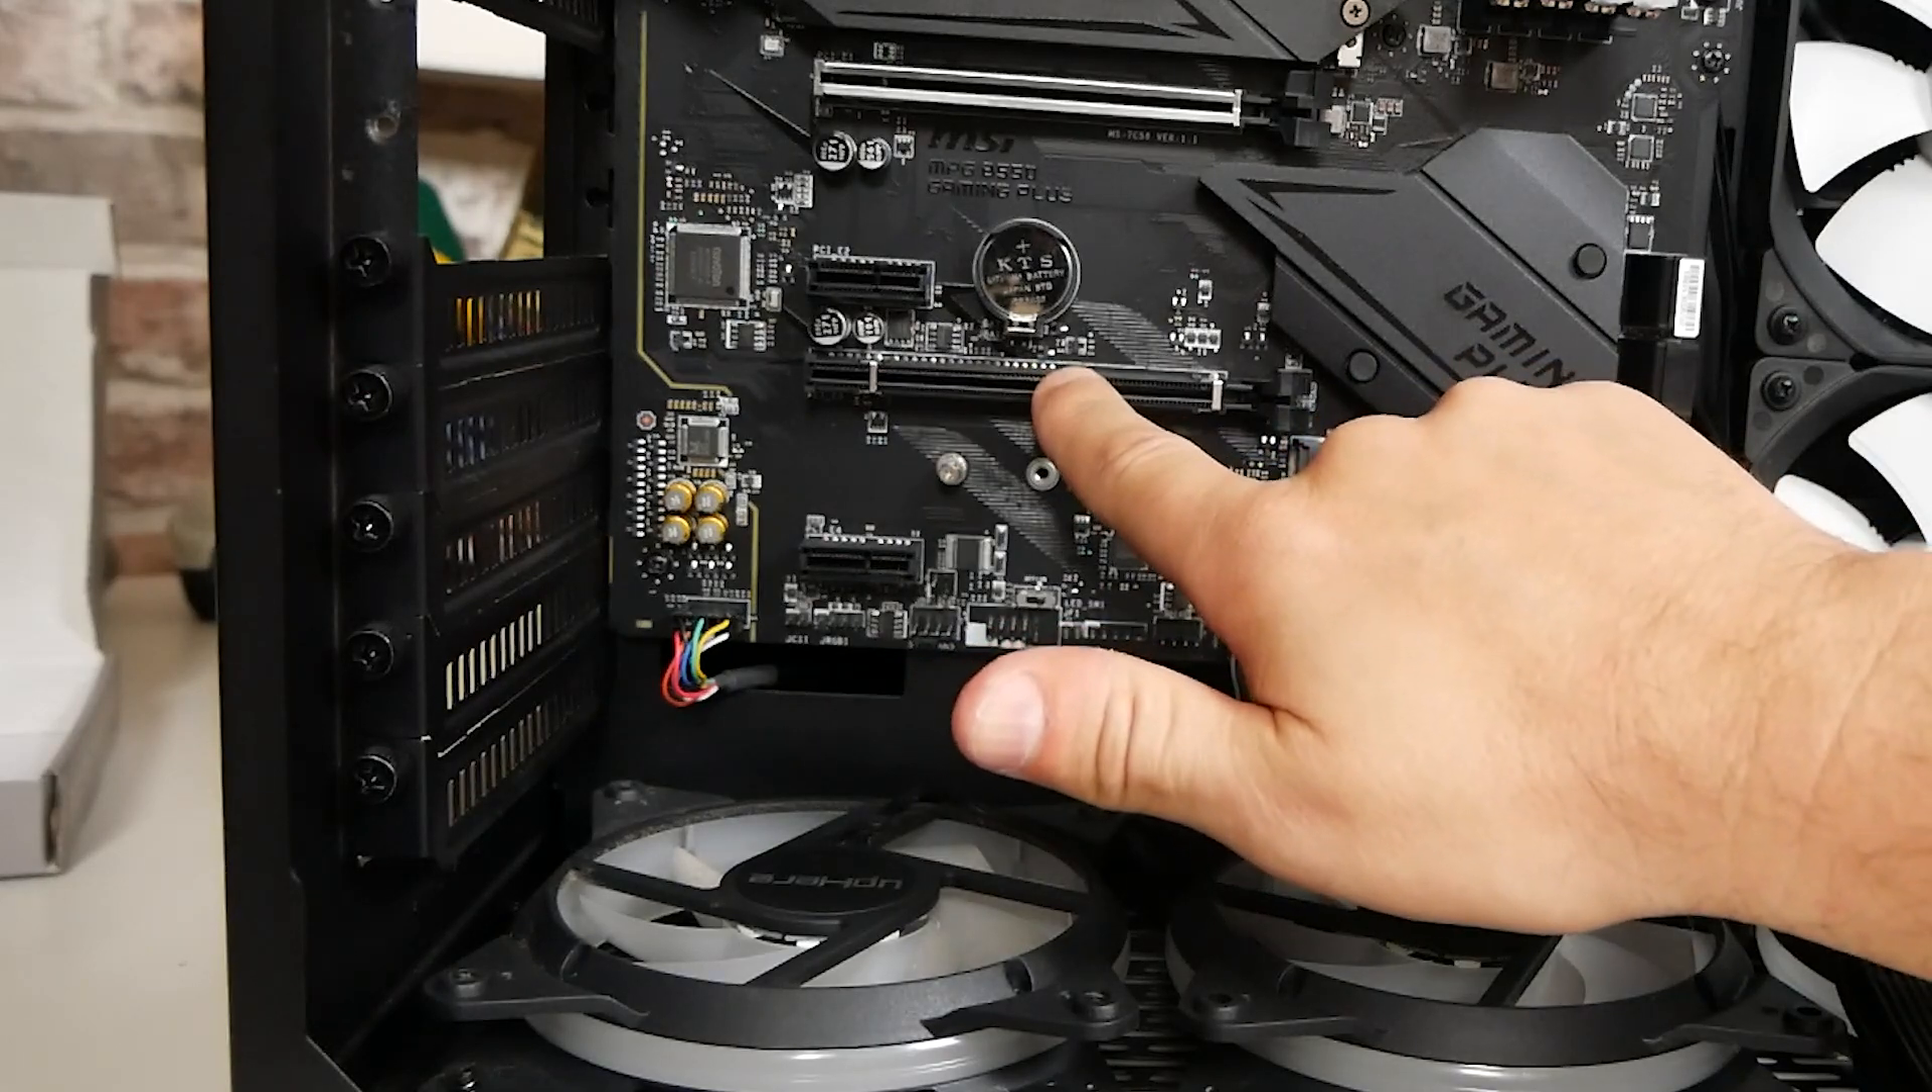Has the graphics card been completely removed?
Yes.